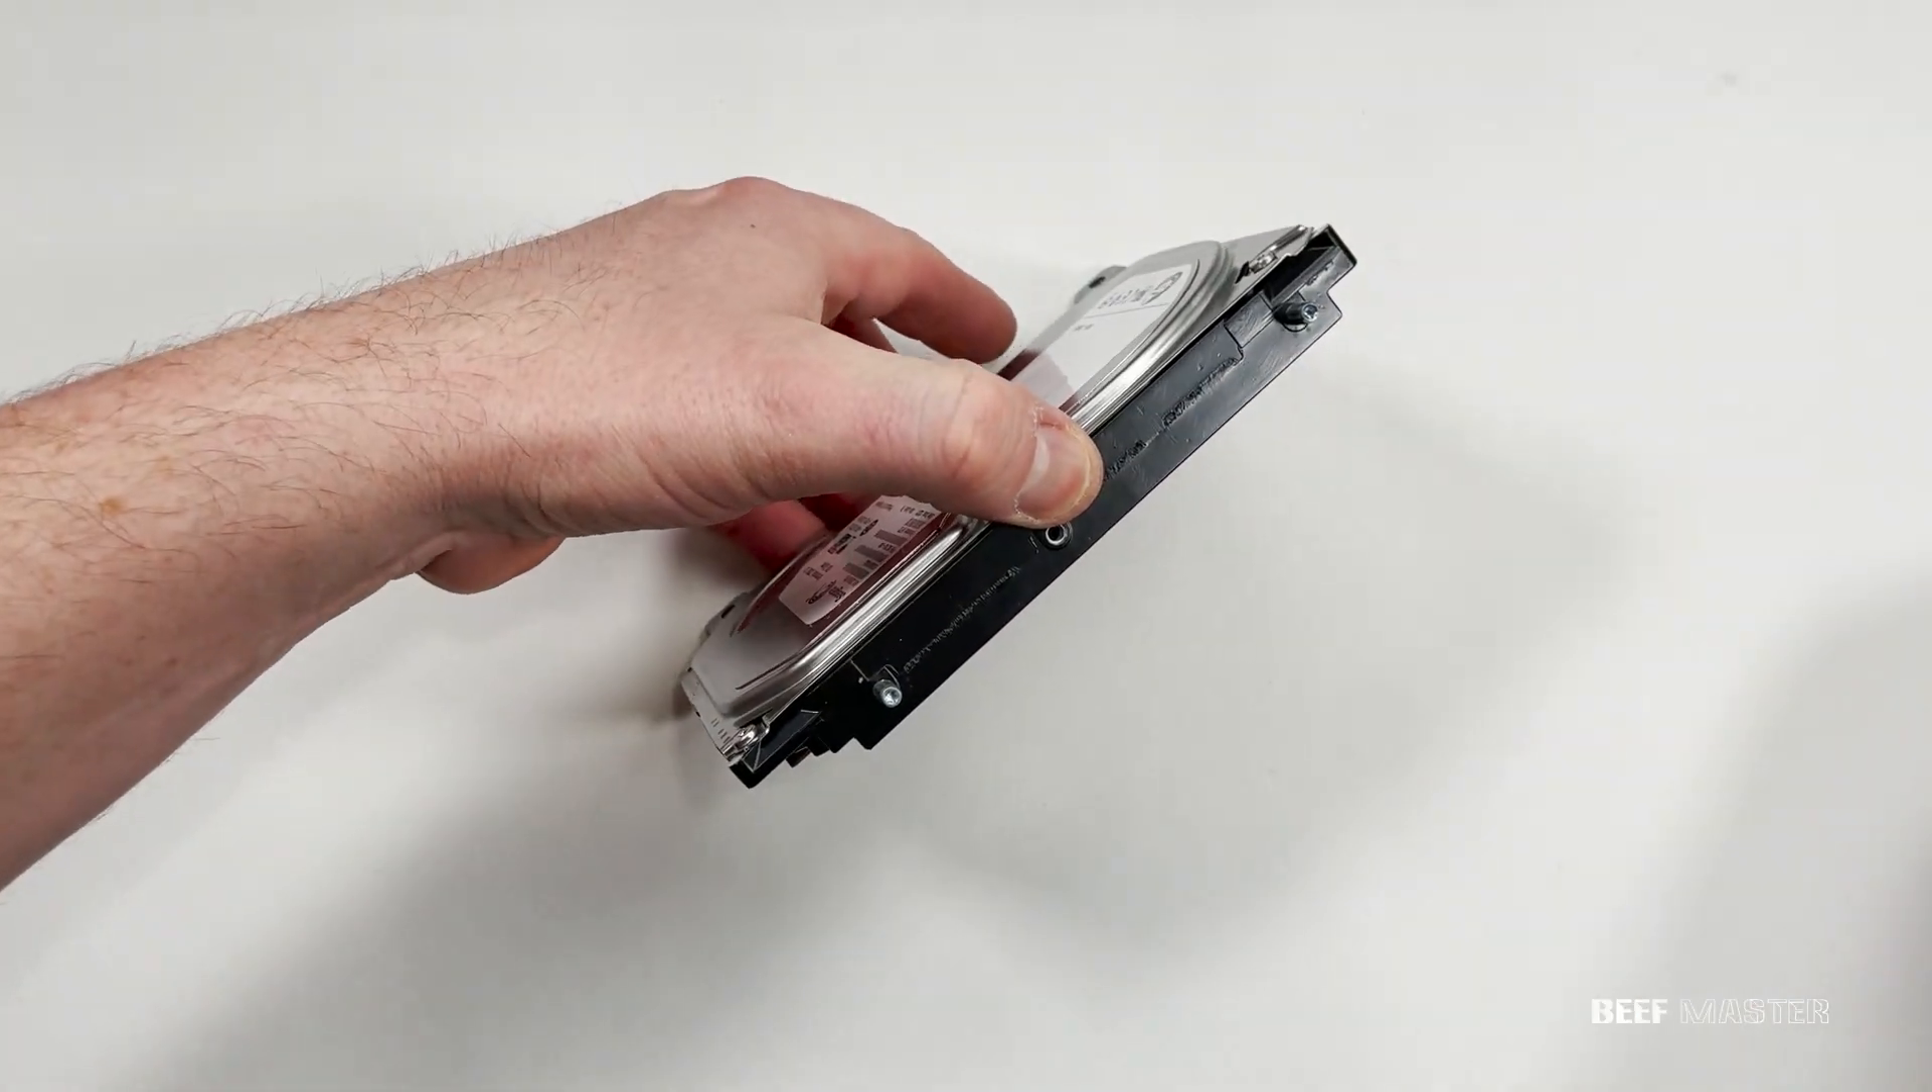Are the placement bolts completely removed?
No.